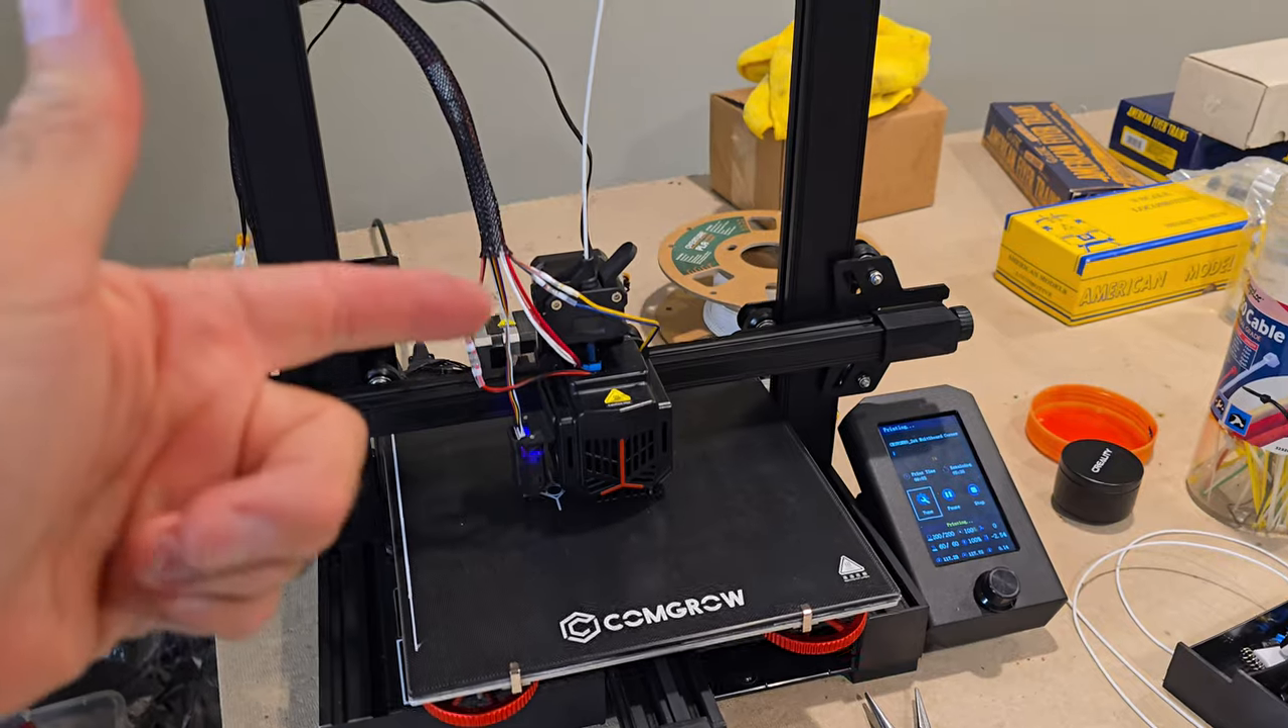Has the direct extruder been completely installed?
Yes.